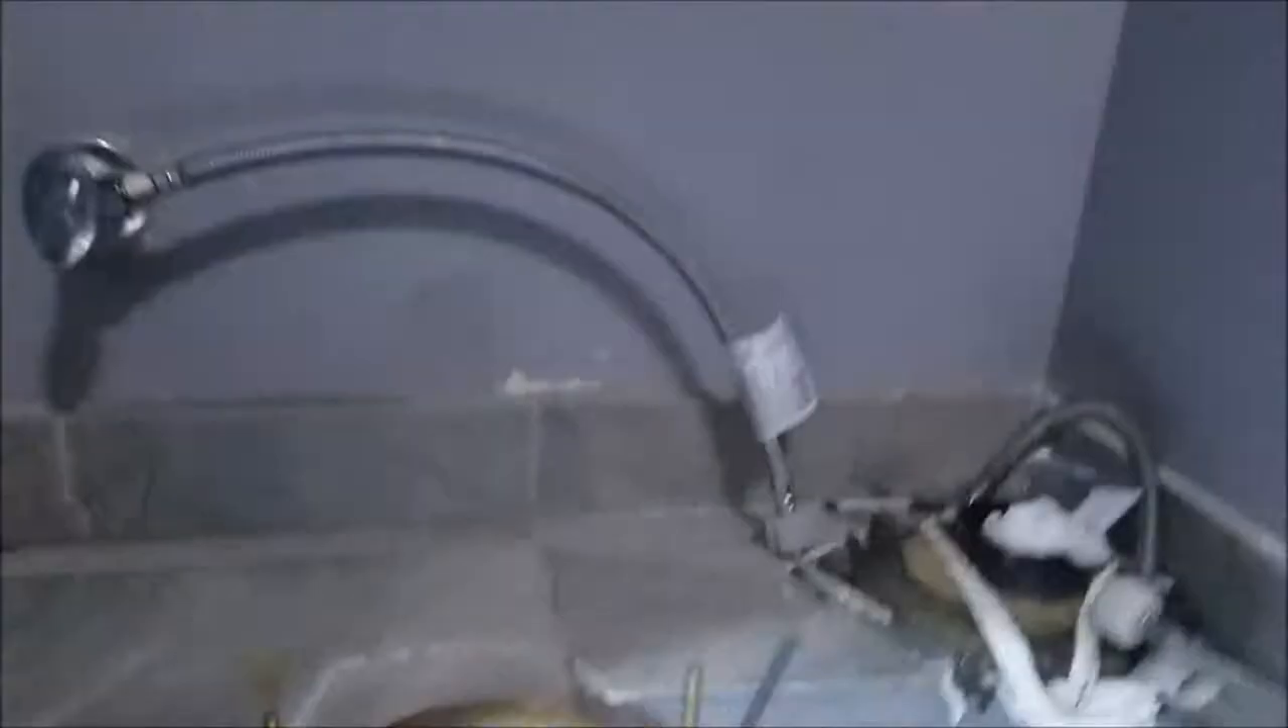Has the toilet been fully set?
No.